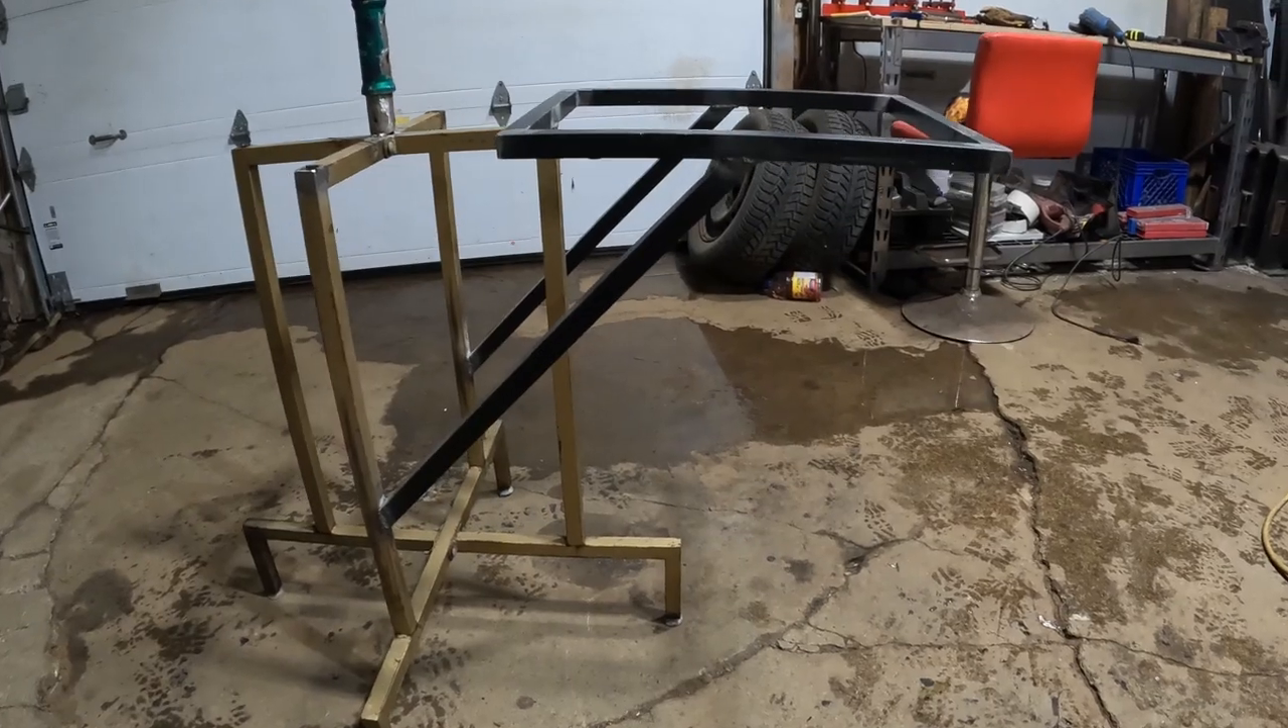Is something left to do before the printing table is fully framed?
No.